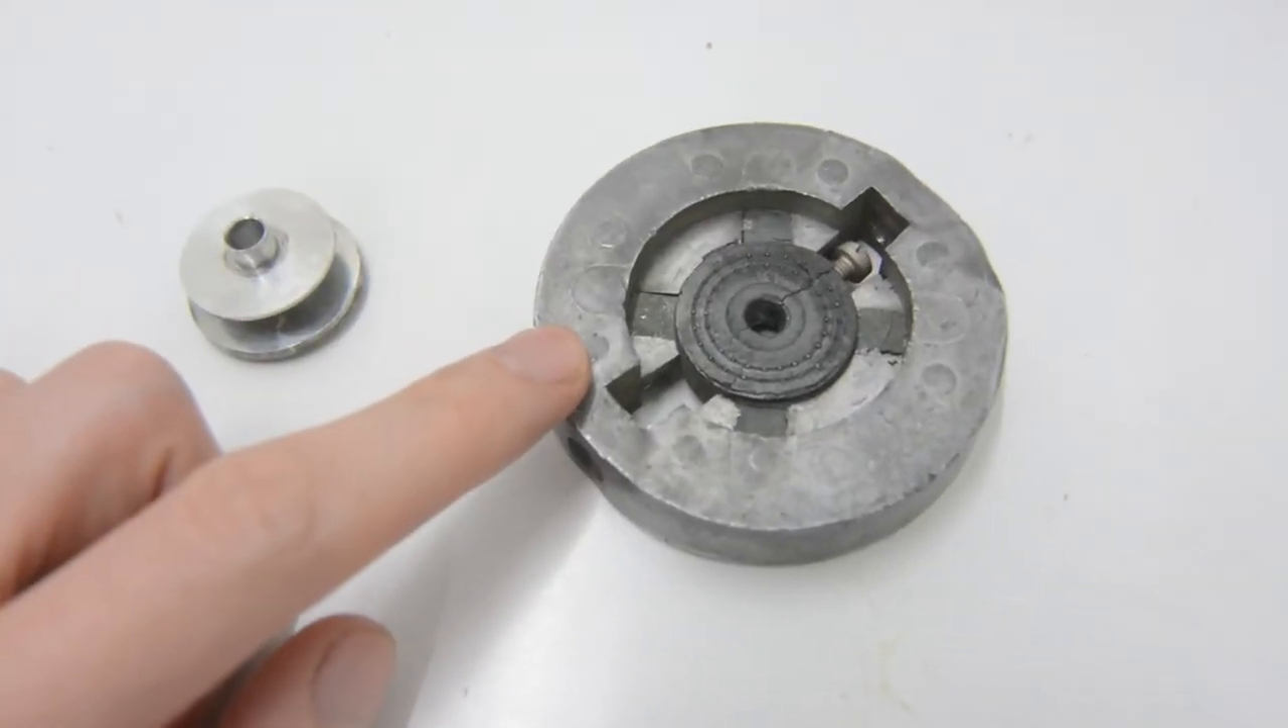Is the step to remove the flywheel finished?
Yes.